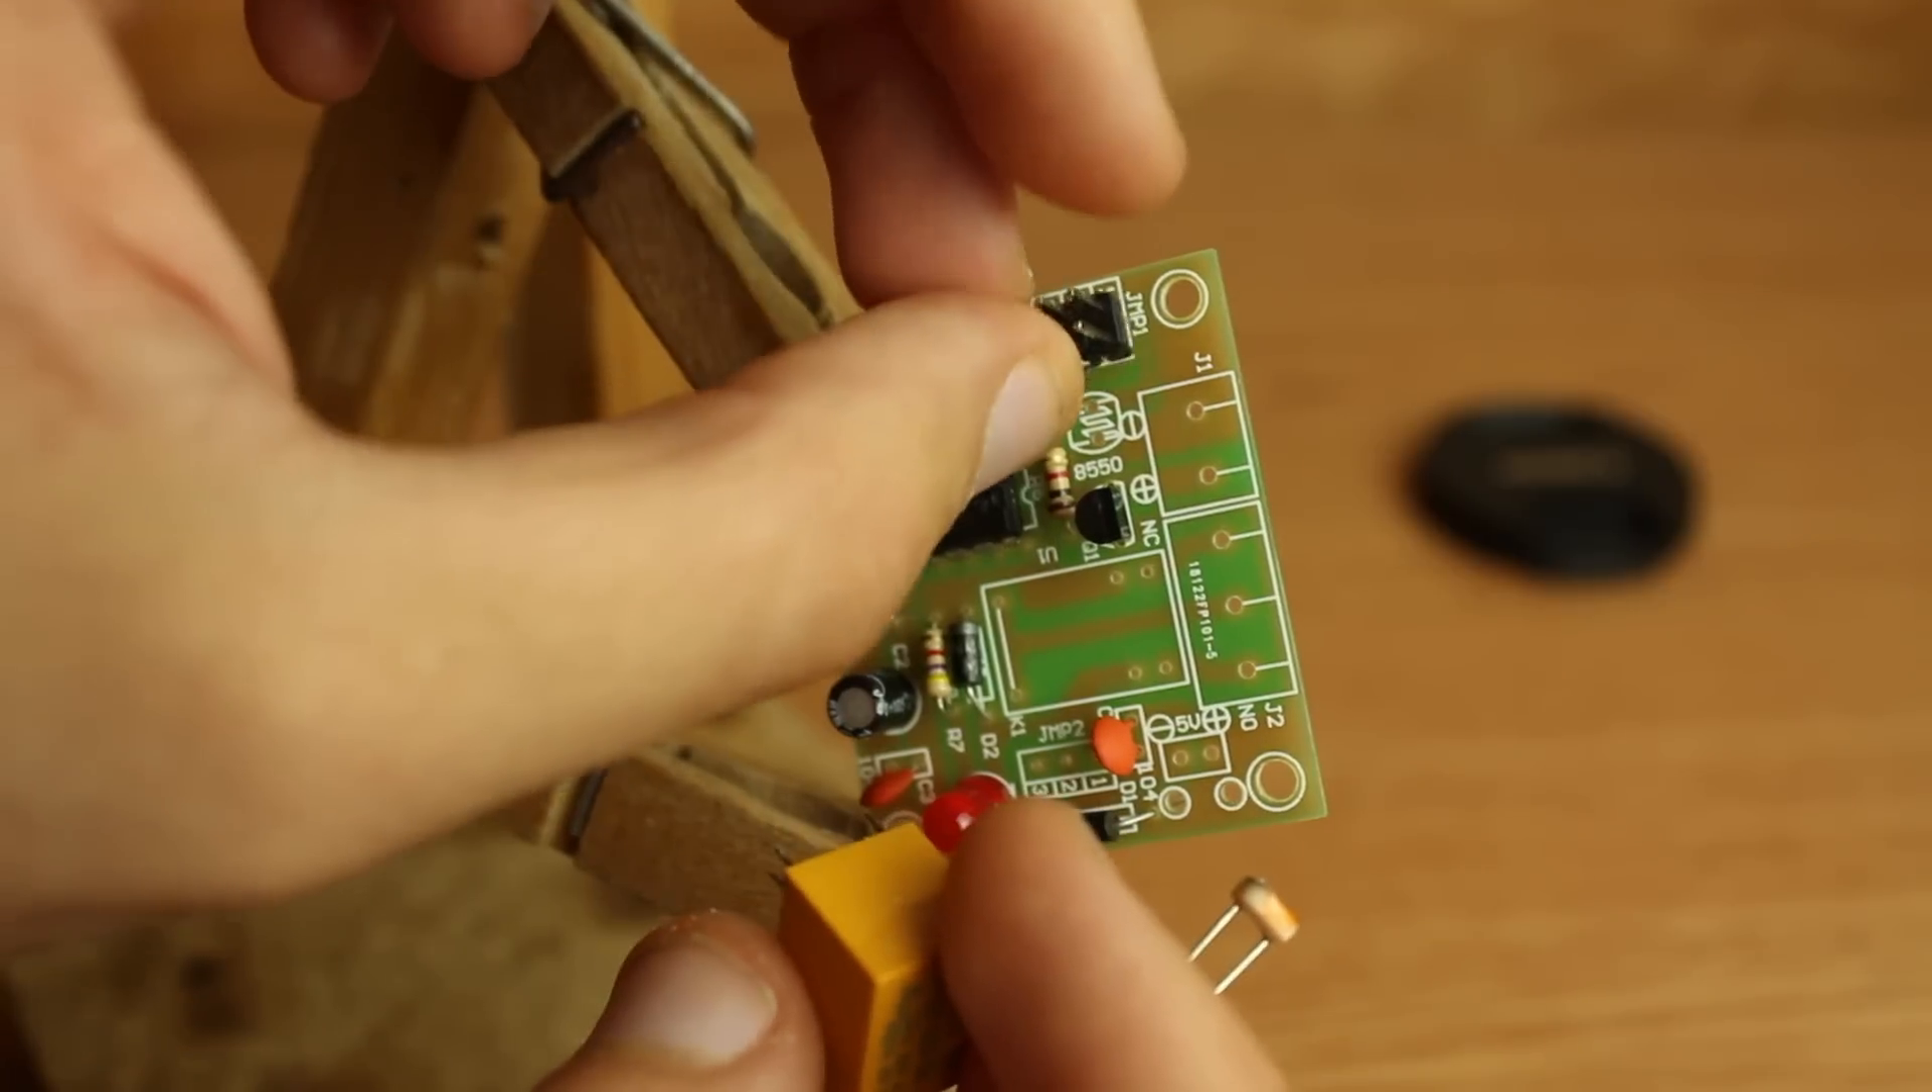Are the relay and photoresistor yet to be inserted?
Yes.